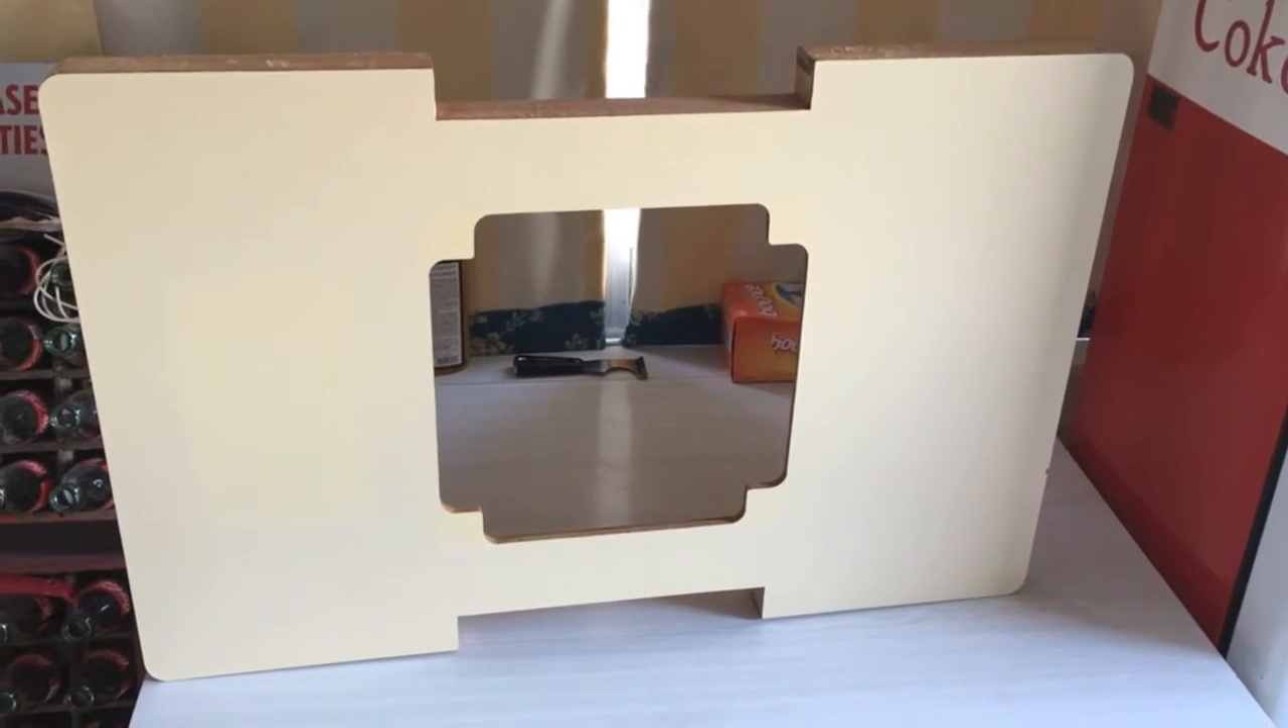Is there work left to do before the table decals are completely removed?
No.